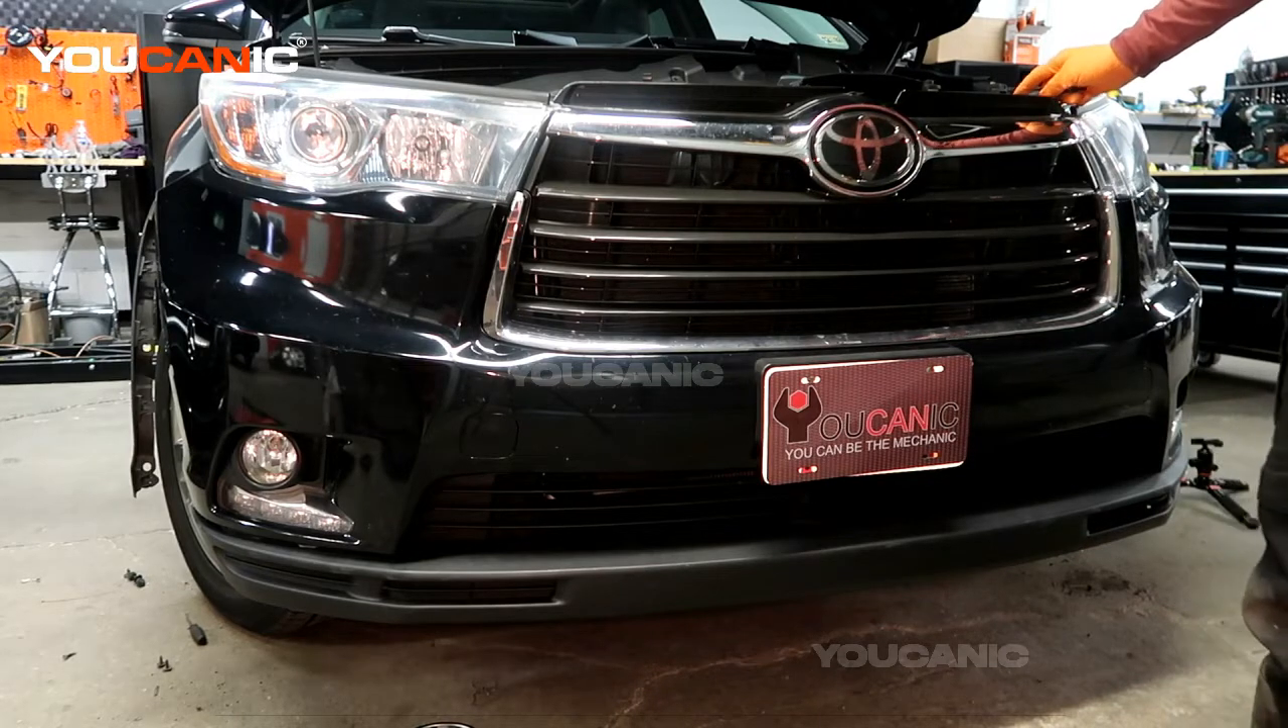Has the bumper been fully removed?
No.